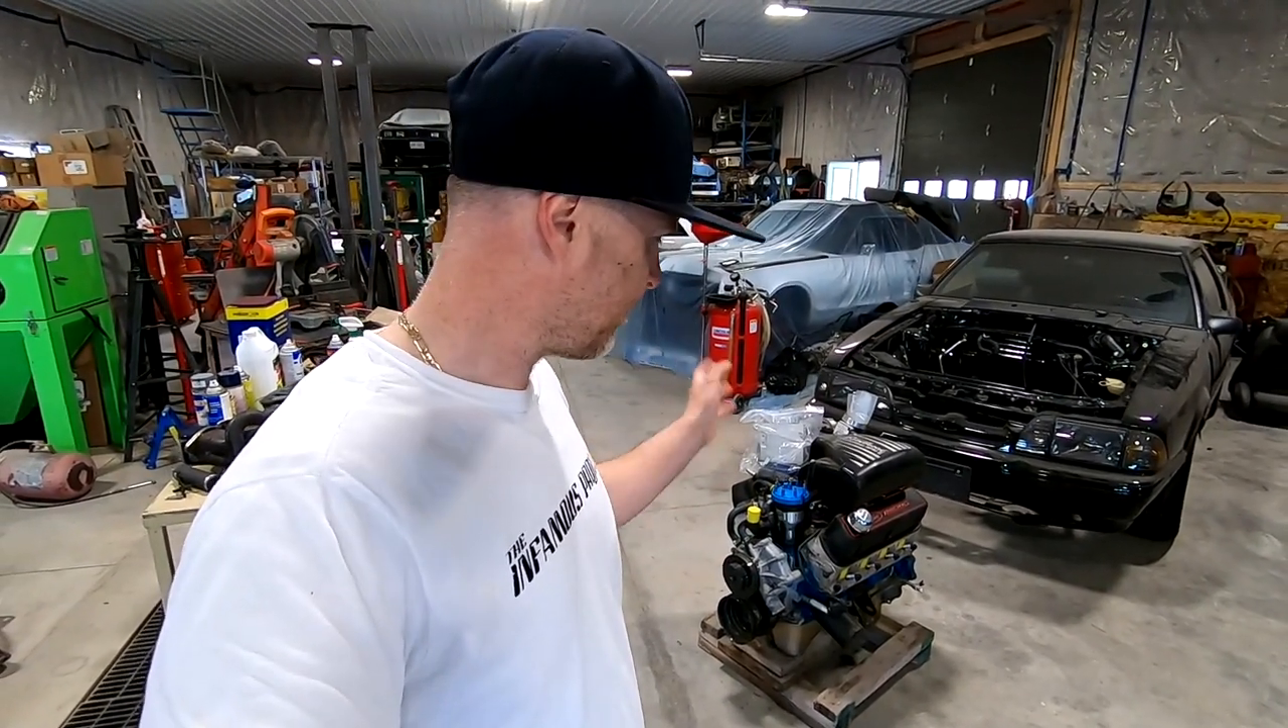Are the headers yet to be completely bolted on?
Yes.